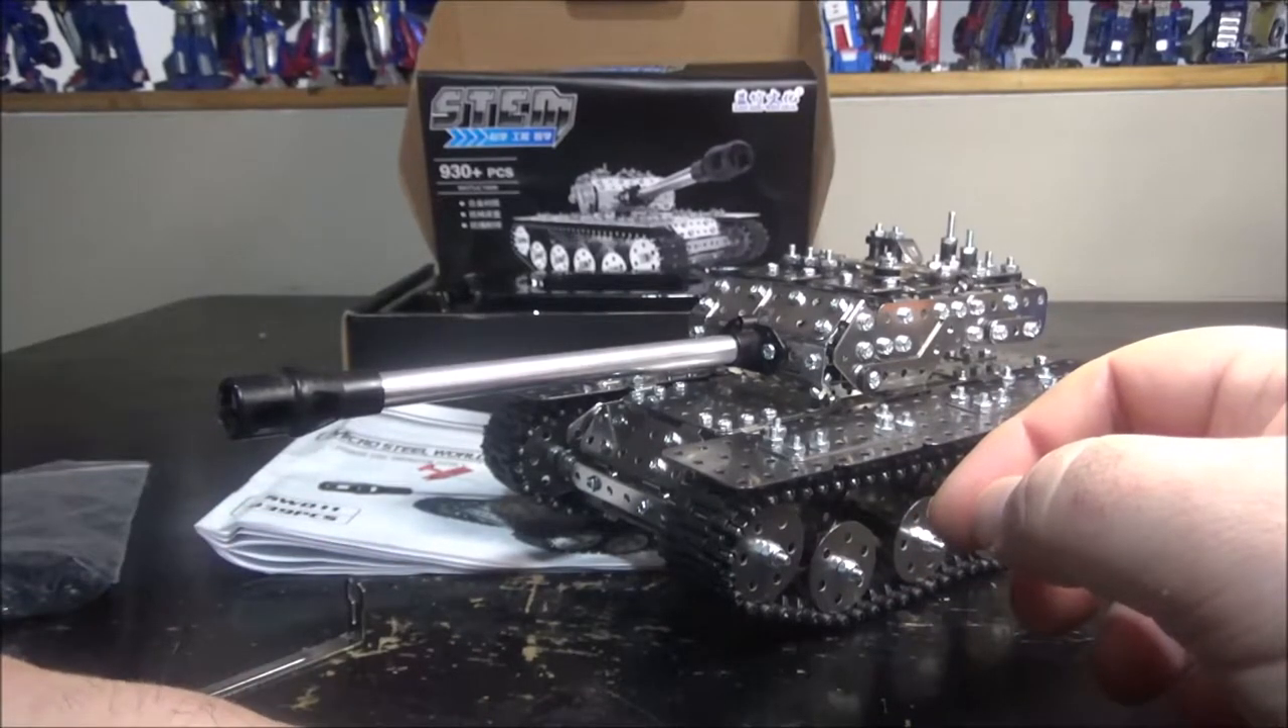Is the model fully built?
Yes.